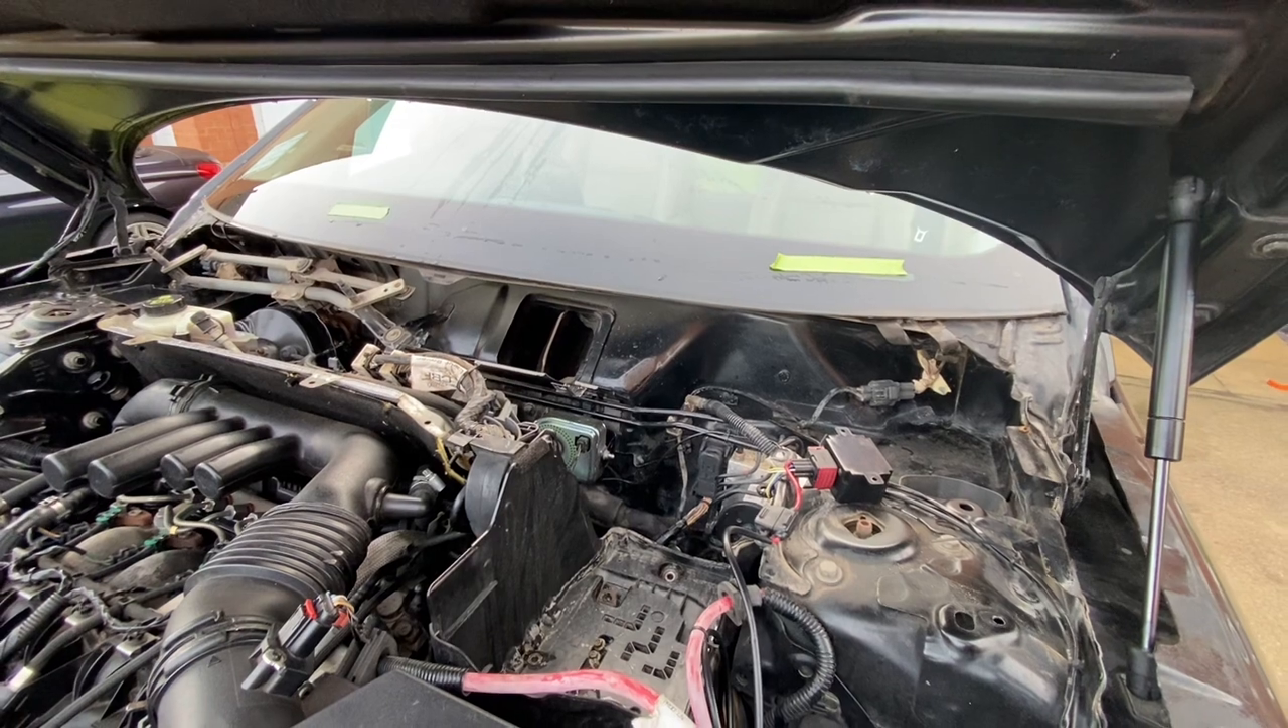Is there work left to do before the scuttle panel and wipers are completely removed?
No.